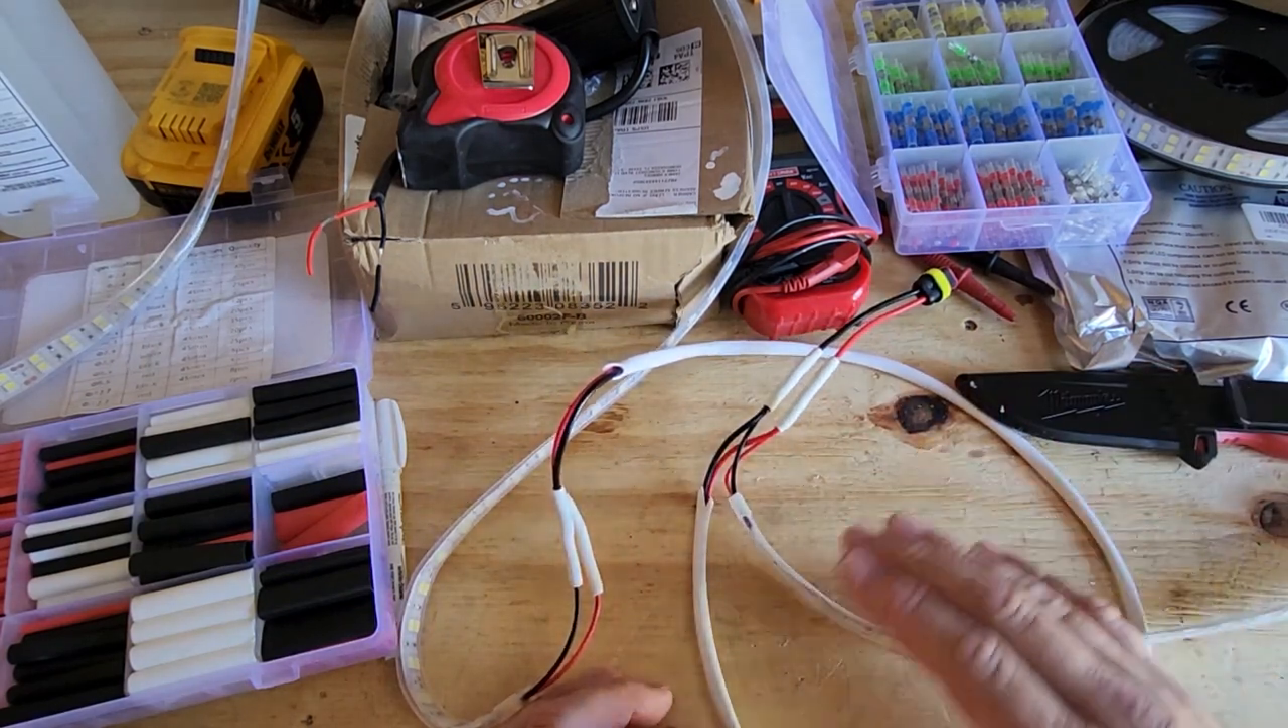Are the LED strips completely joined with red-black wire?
Yes.